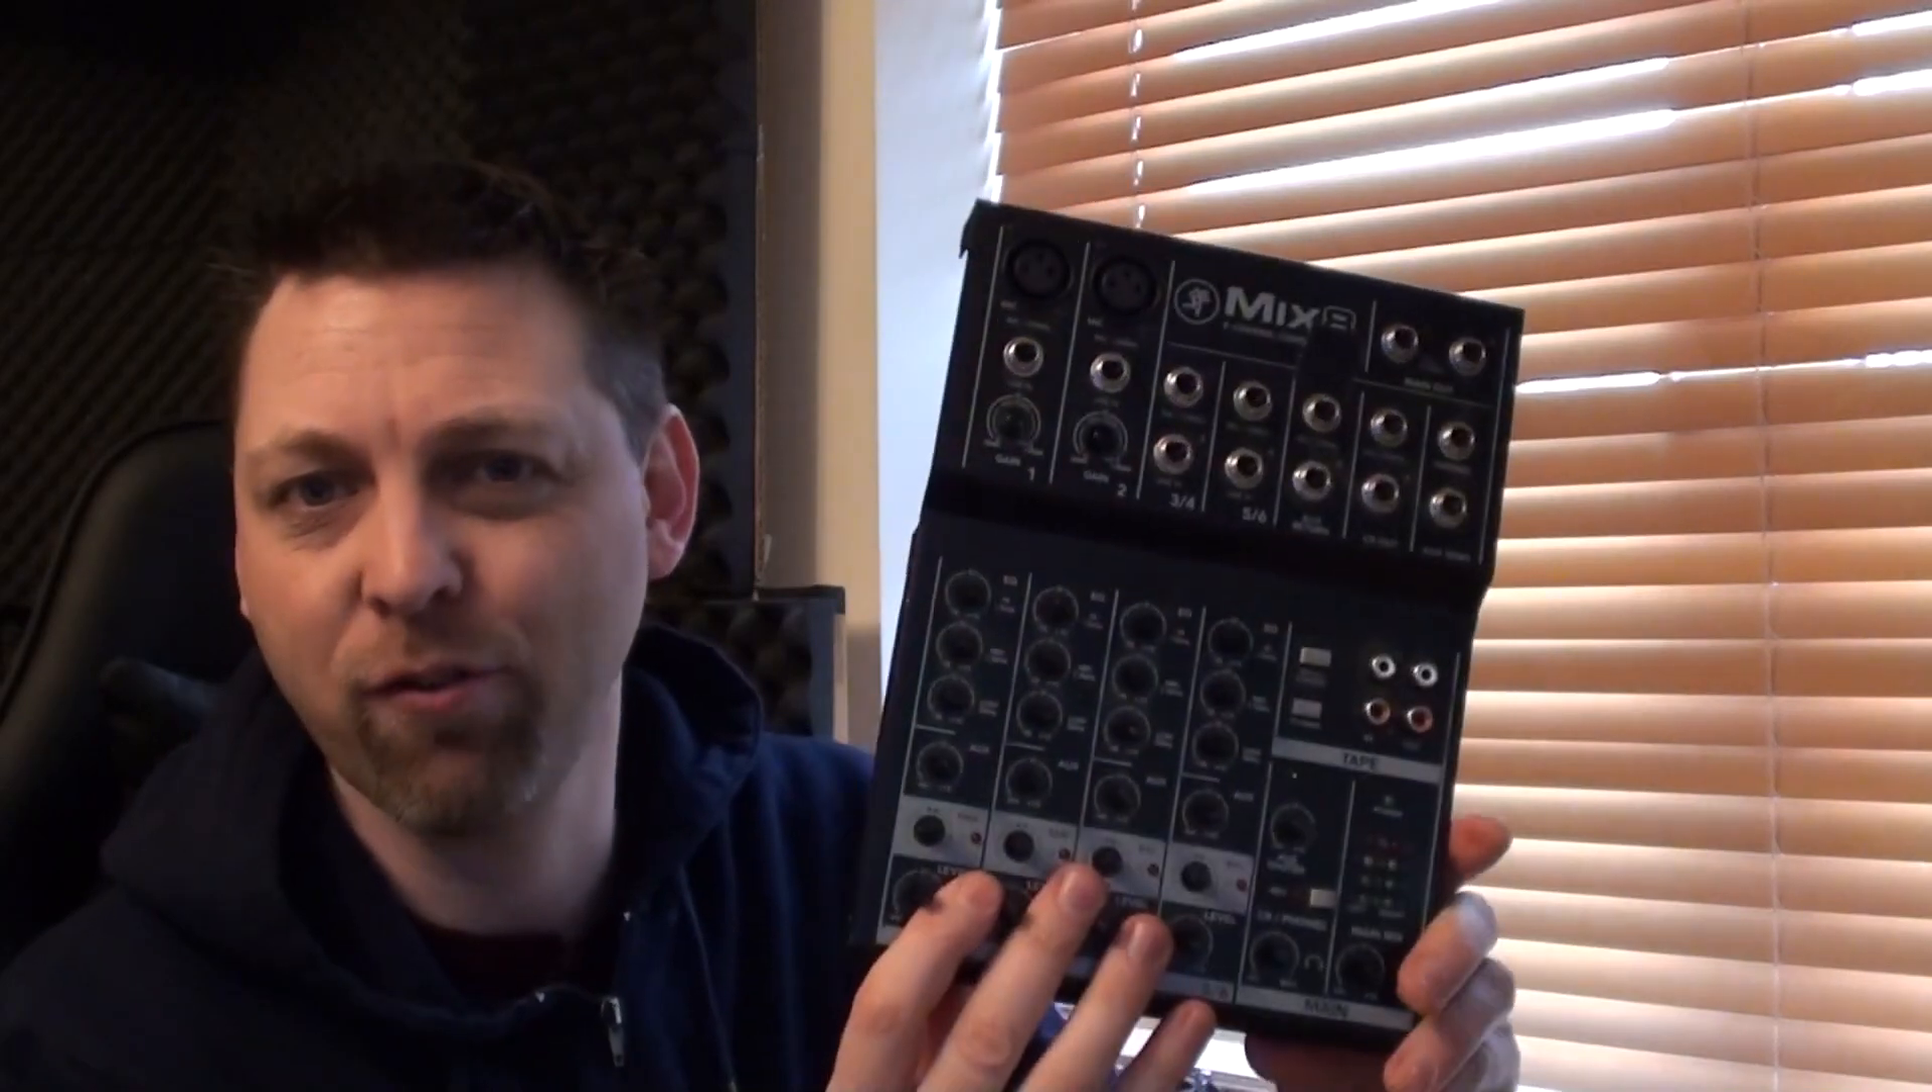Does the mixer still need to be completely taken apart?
Yes.